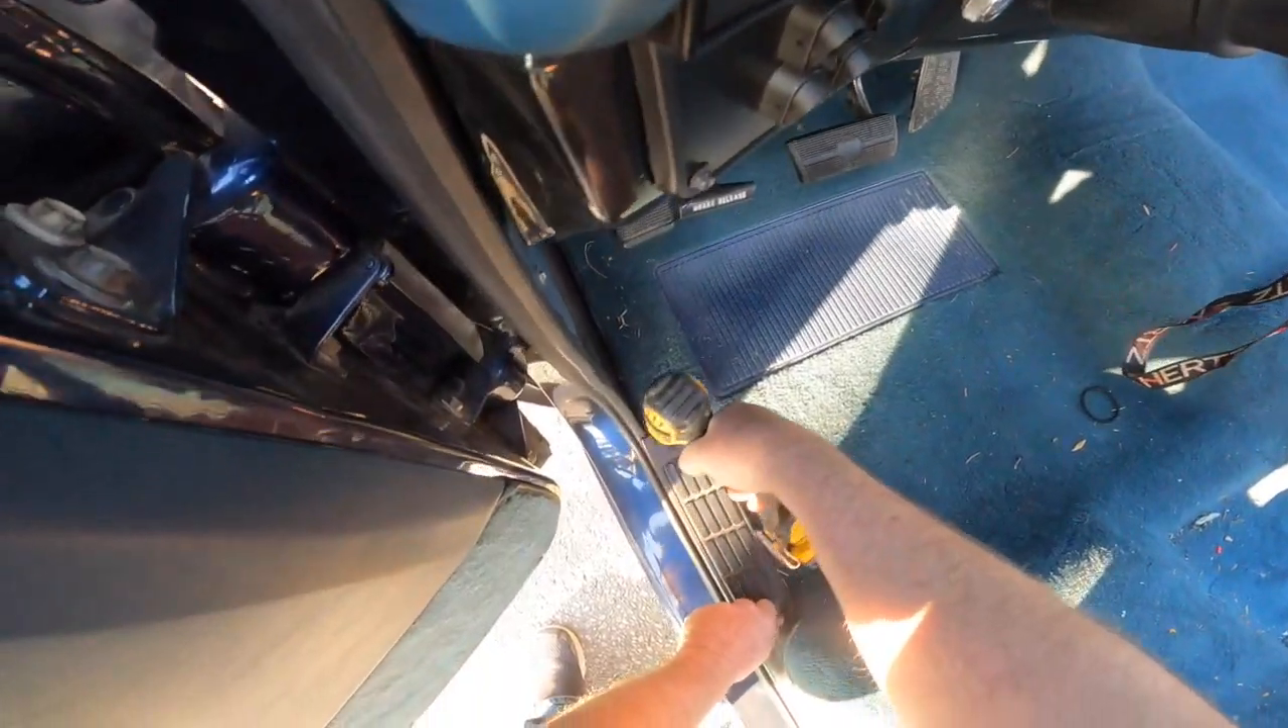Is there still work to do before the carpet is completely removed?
Yes.